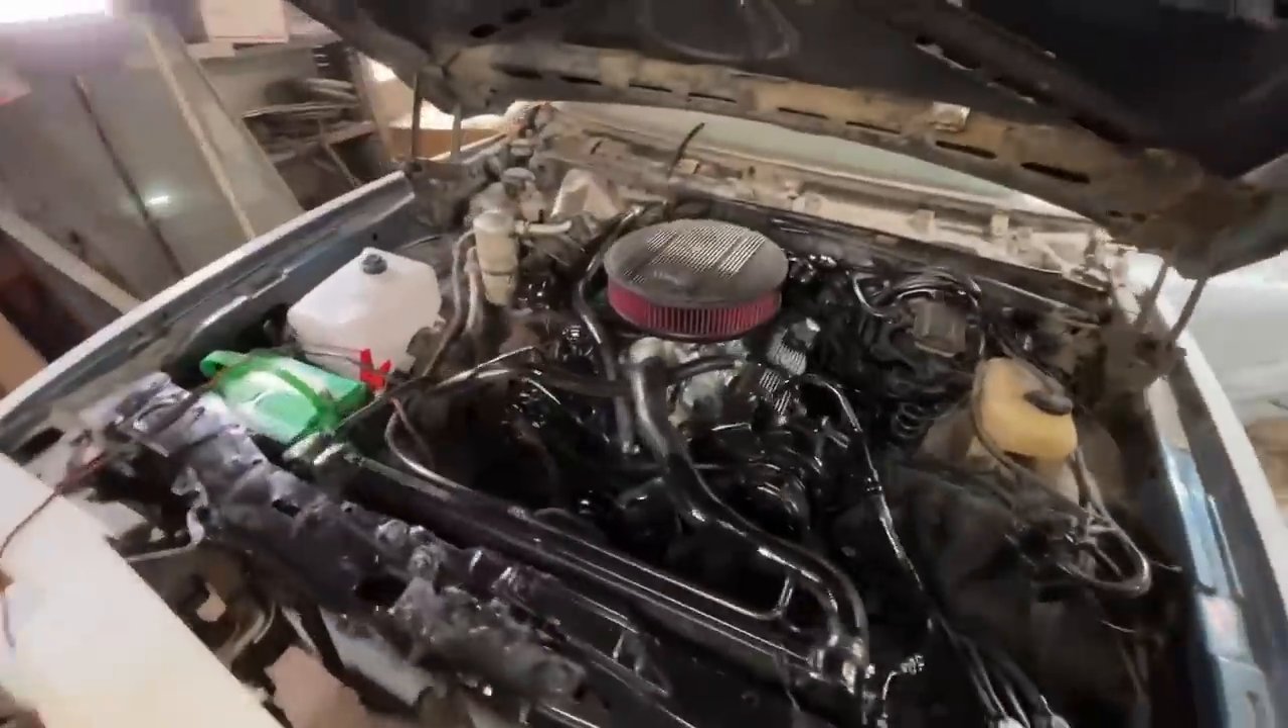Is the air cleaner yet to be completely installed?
No.